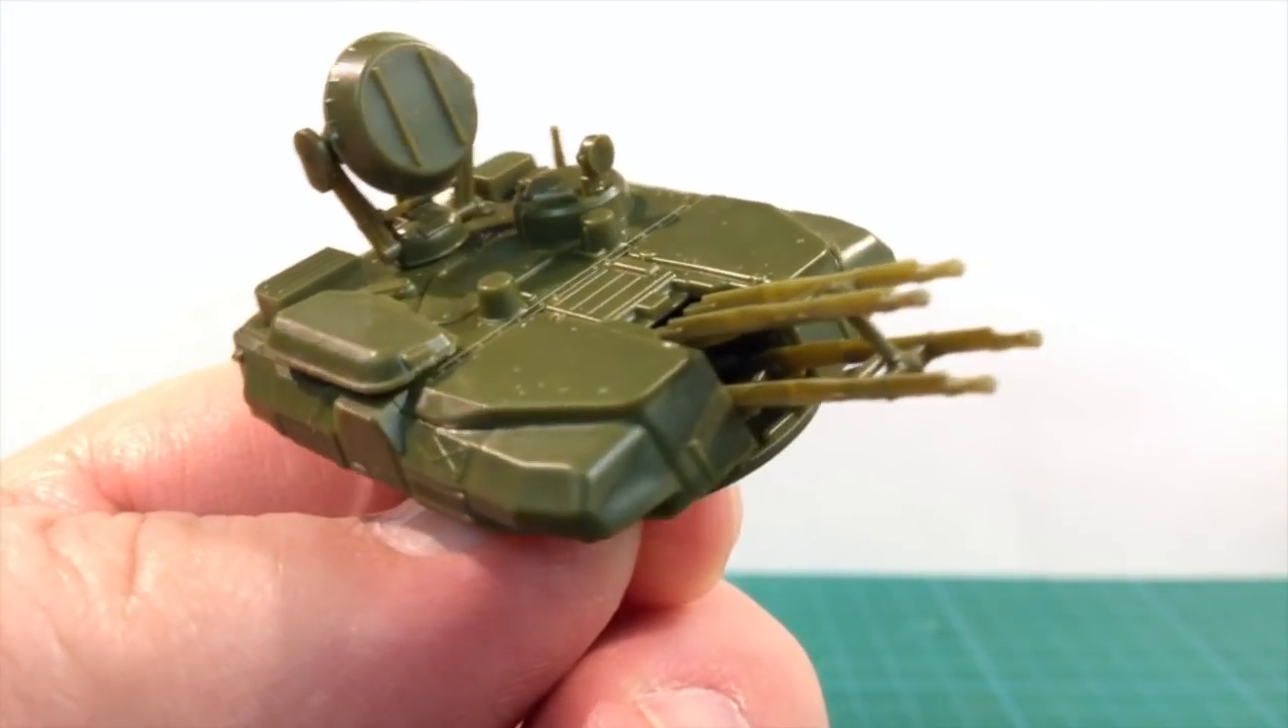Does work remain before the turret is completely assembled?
No.